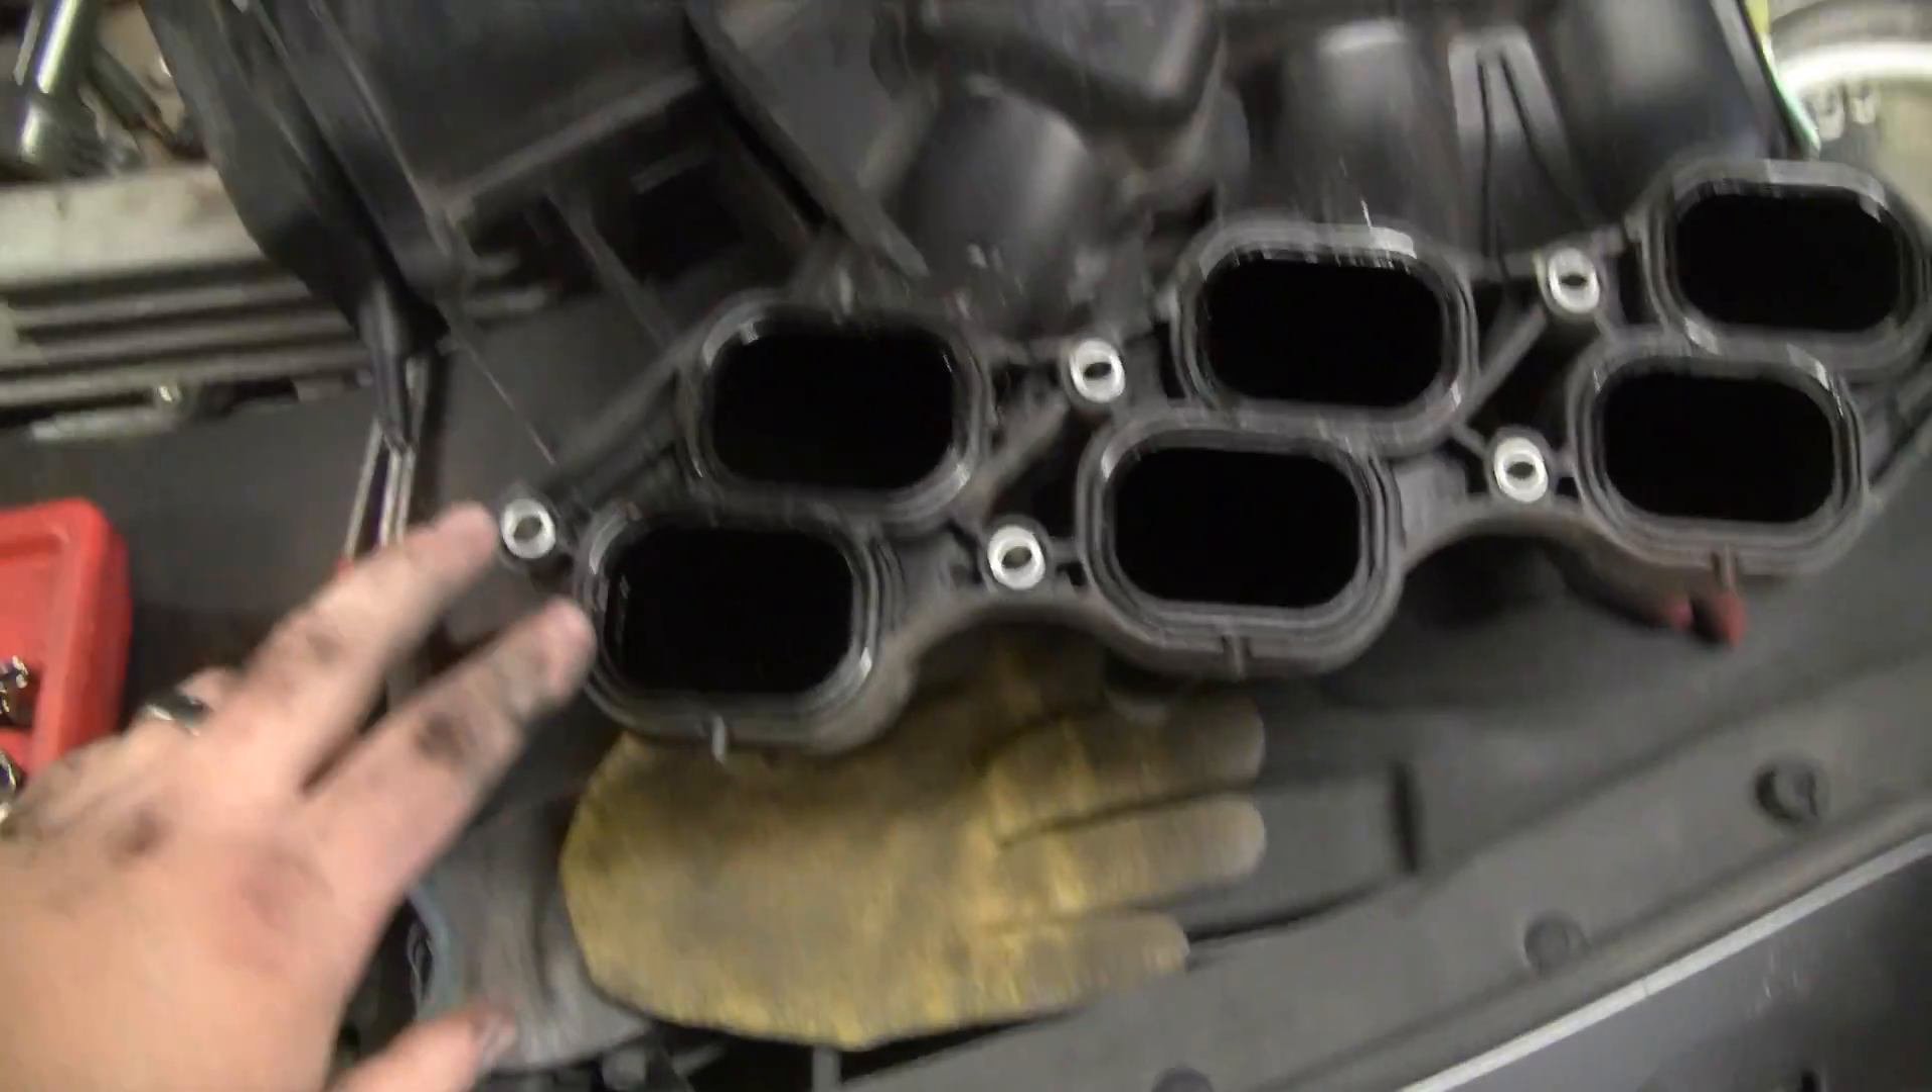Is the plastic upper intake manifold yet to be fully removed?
No.